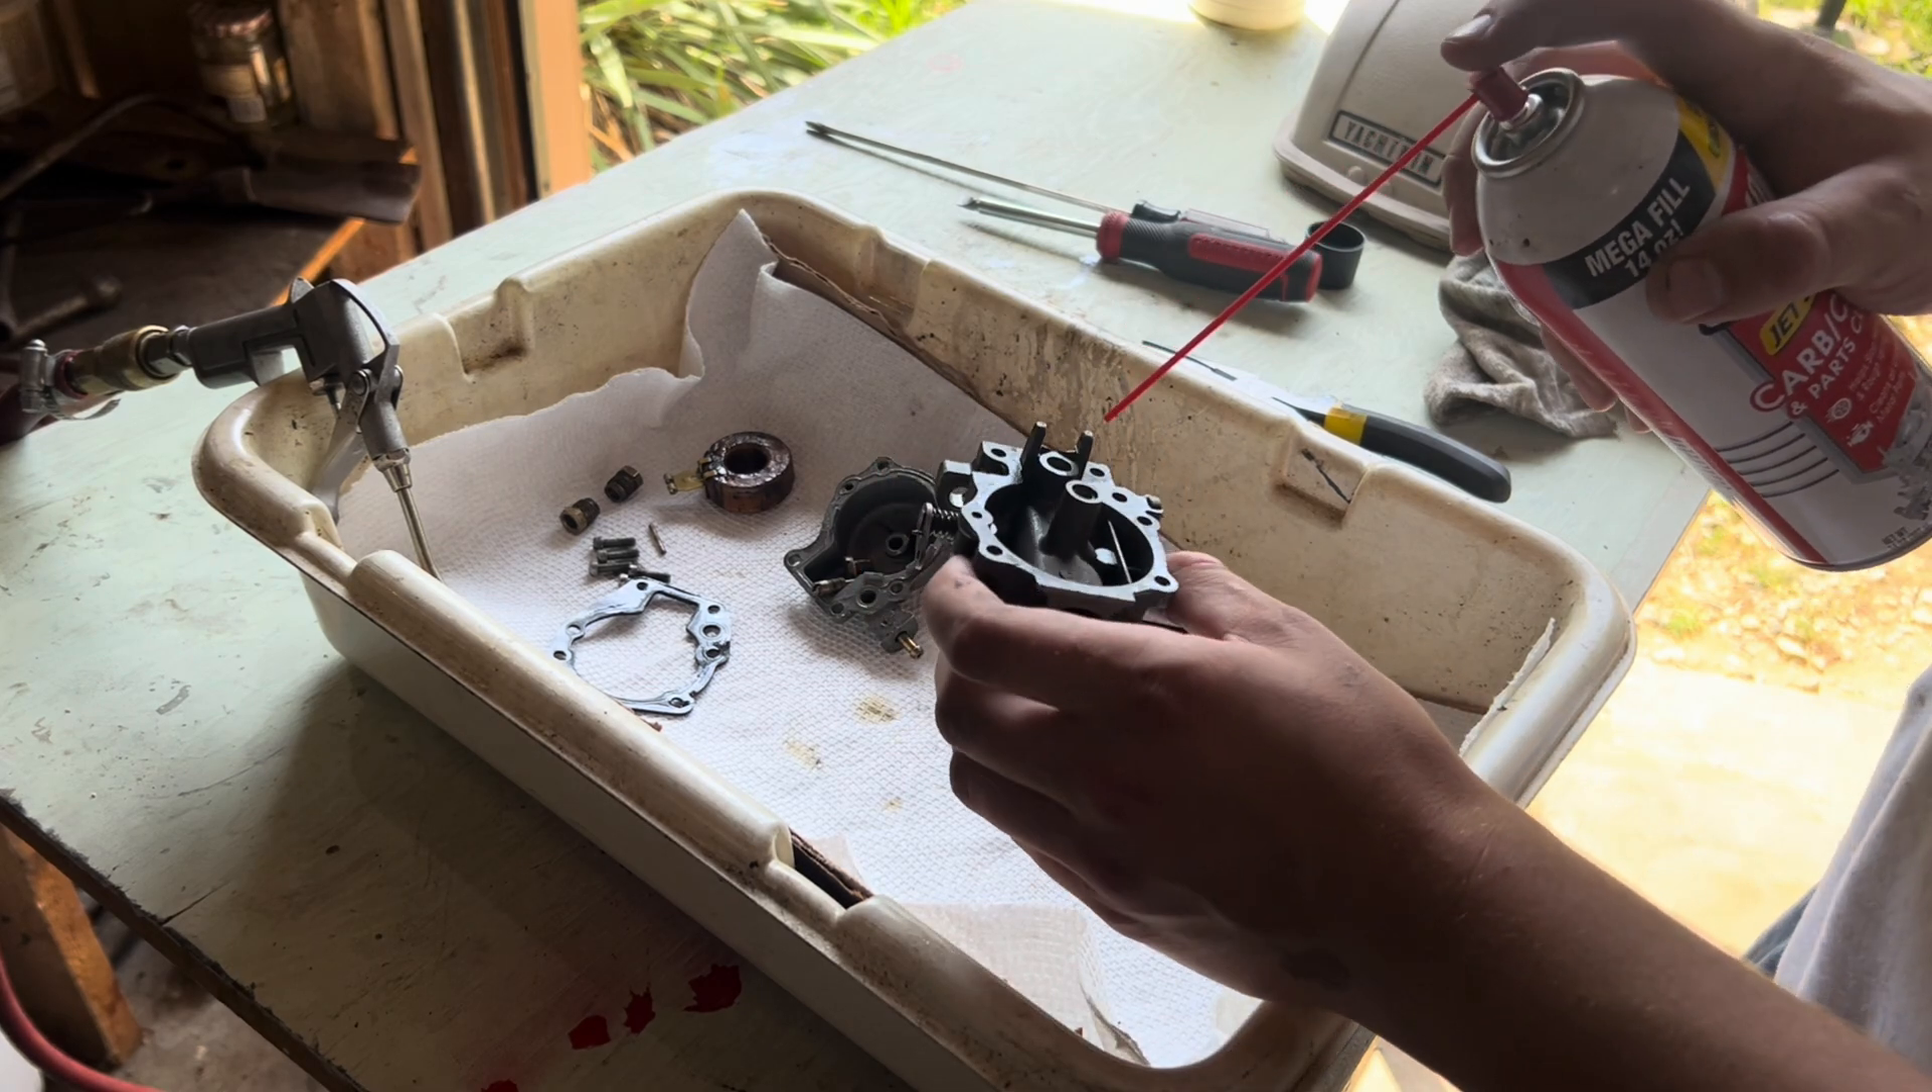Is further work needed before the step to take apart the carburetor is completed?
No.